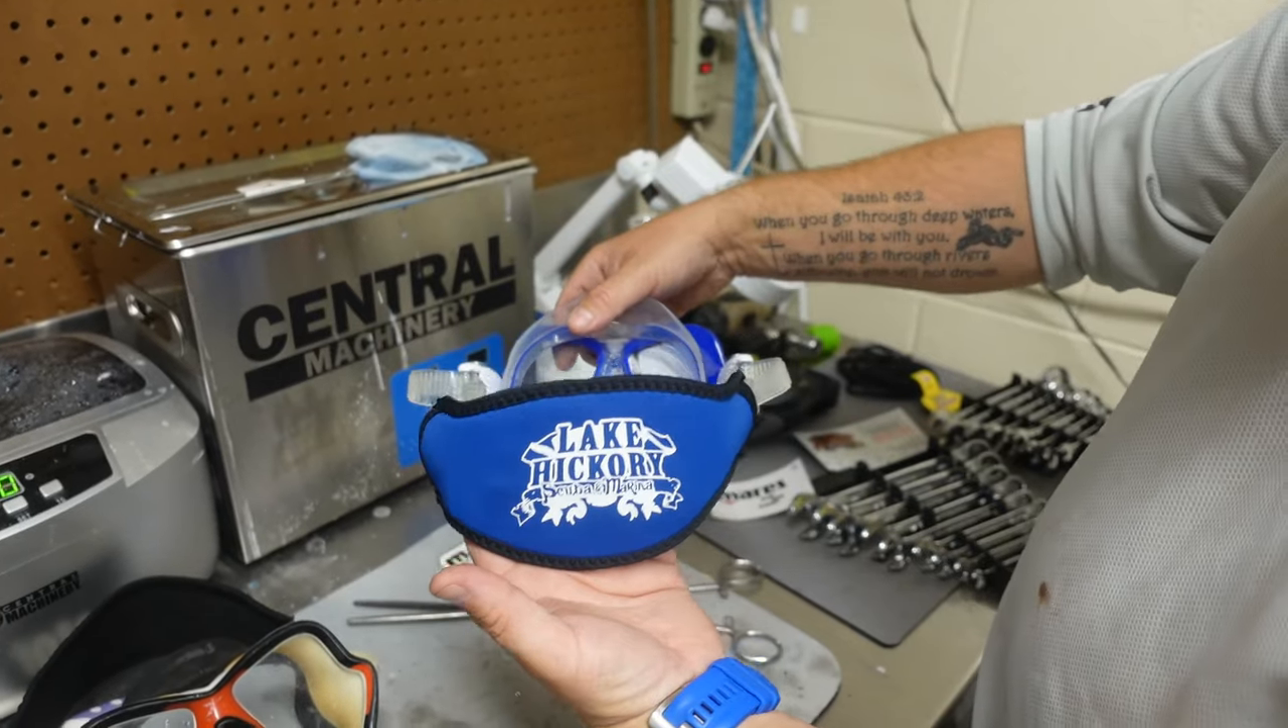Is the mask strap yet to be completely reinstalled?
No.